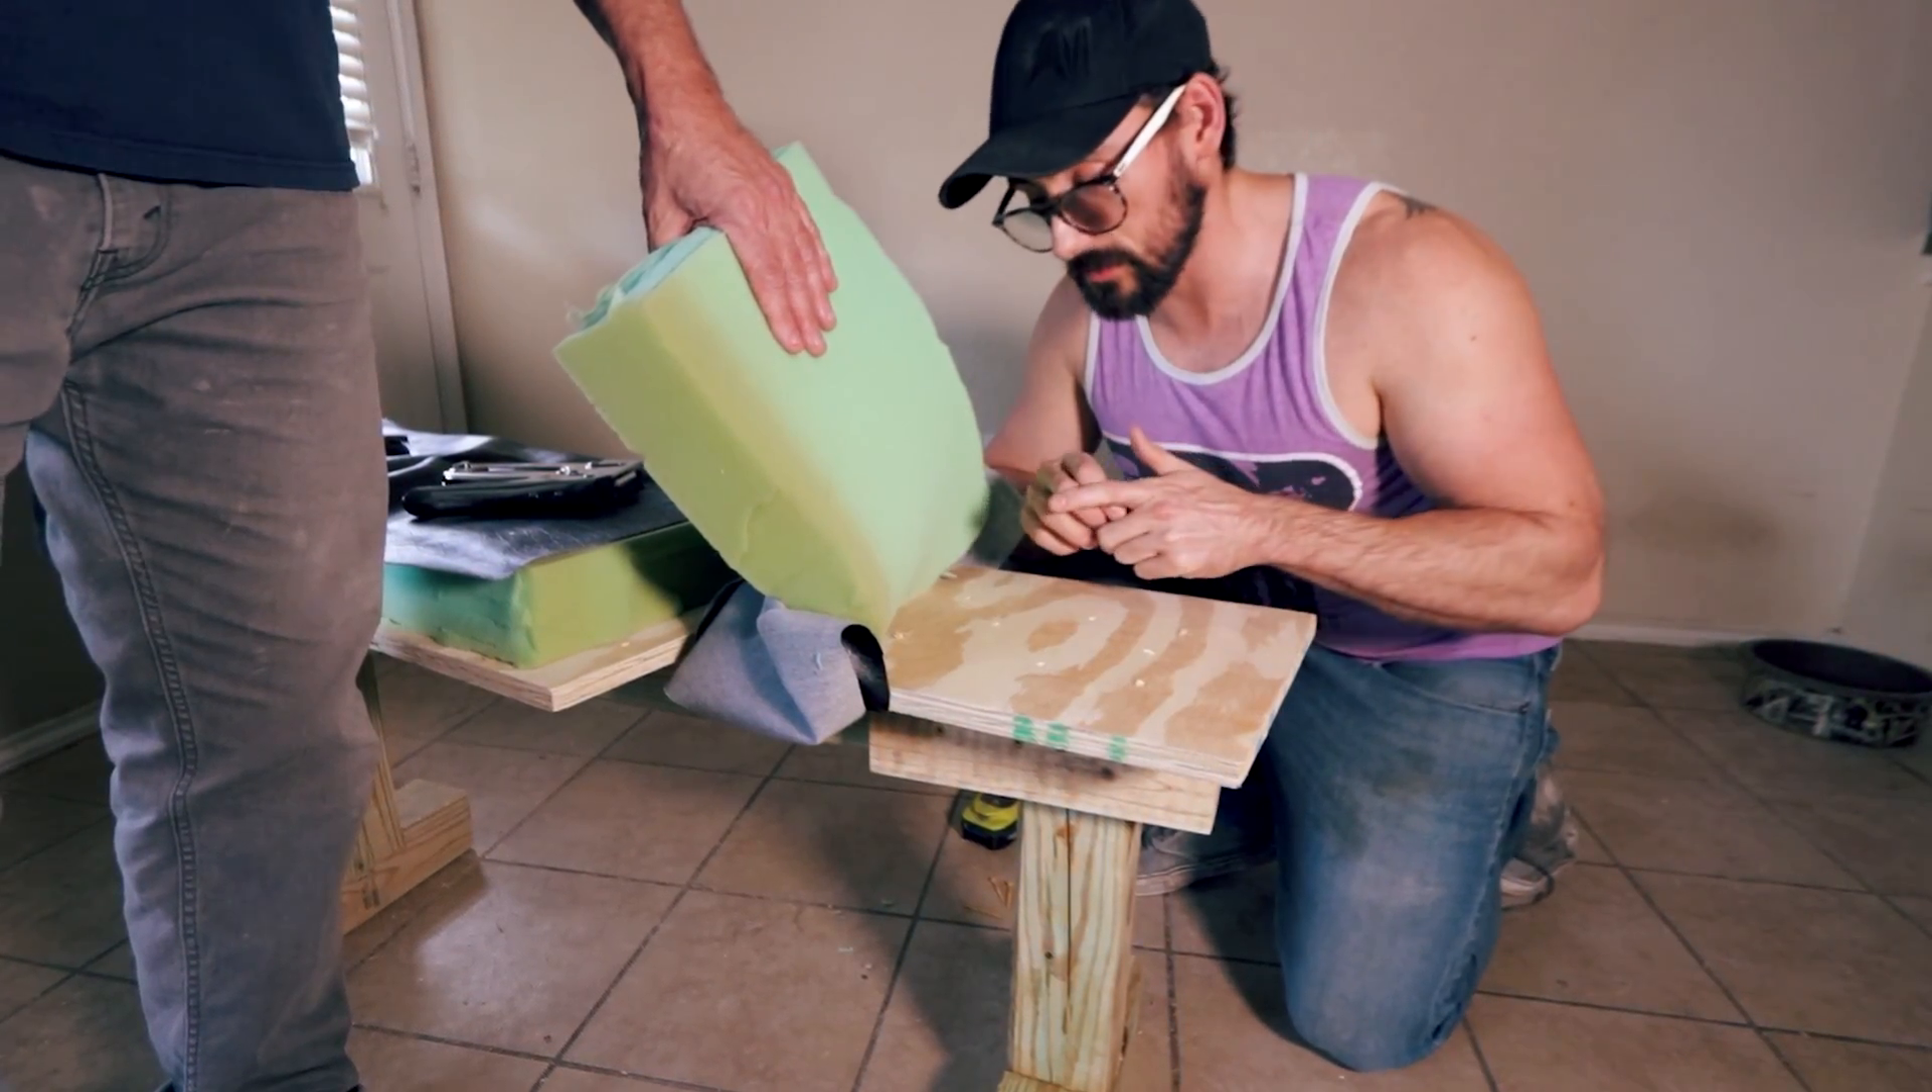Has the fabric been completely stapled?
No.